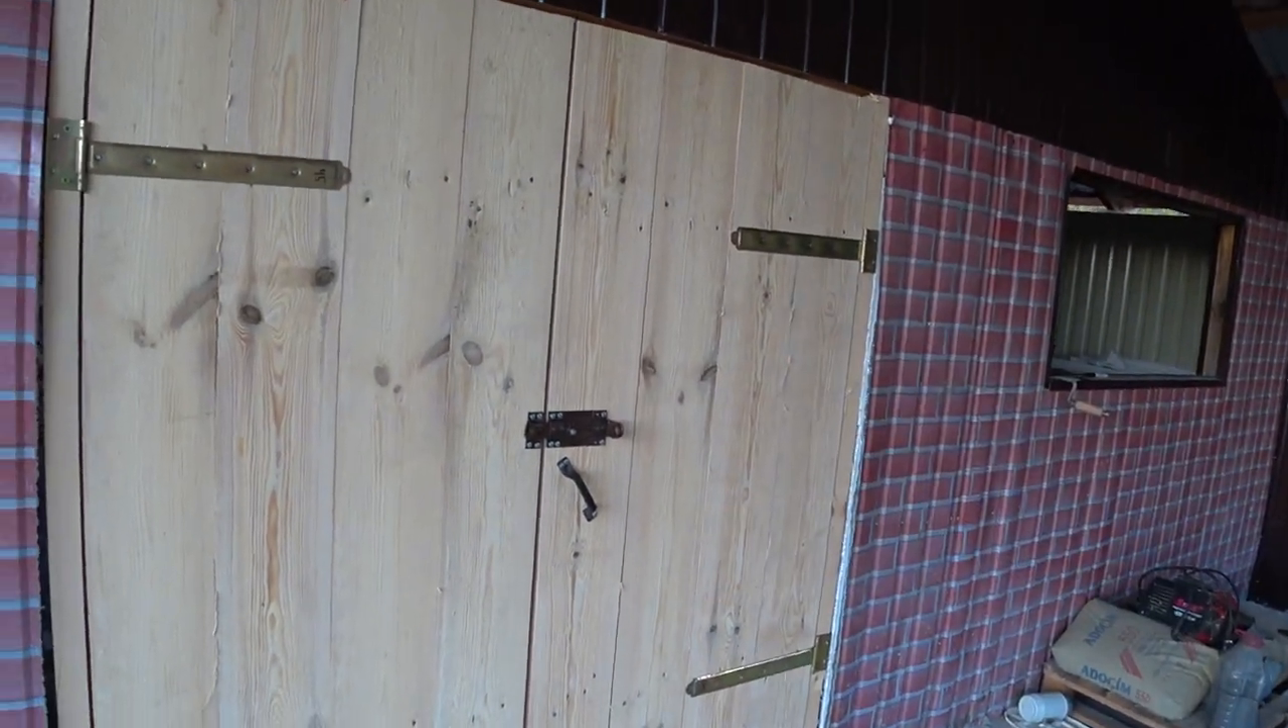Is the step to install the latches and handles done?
Yes.